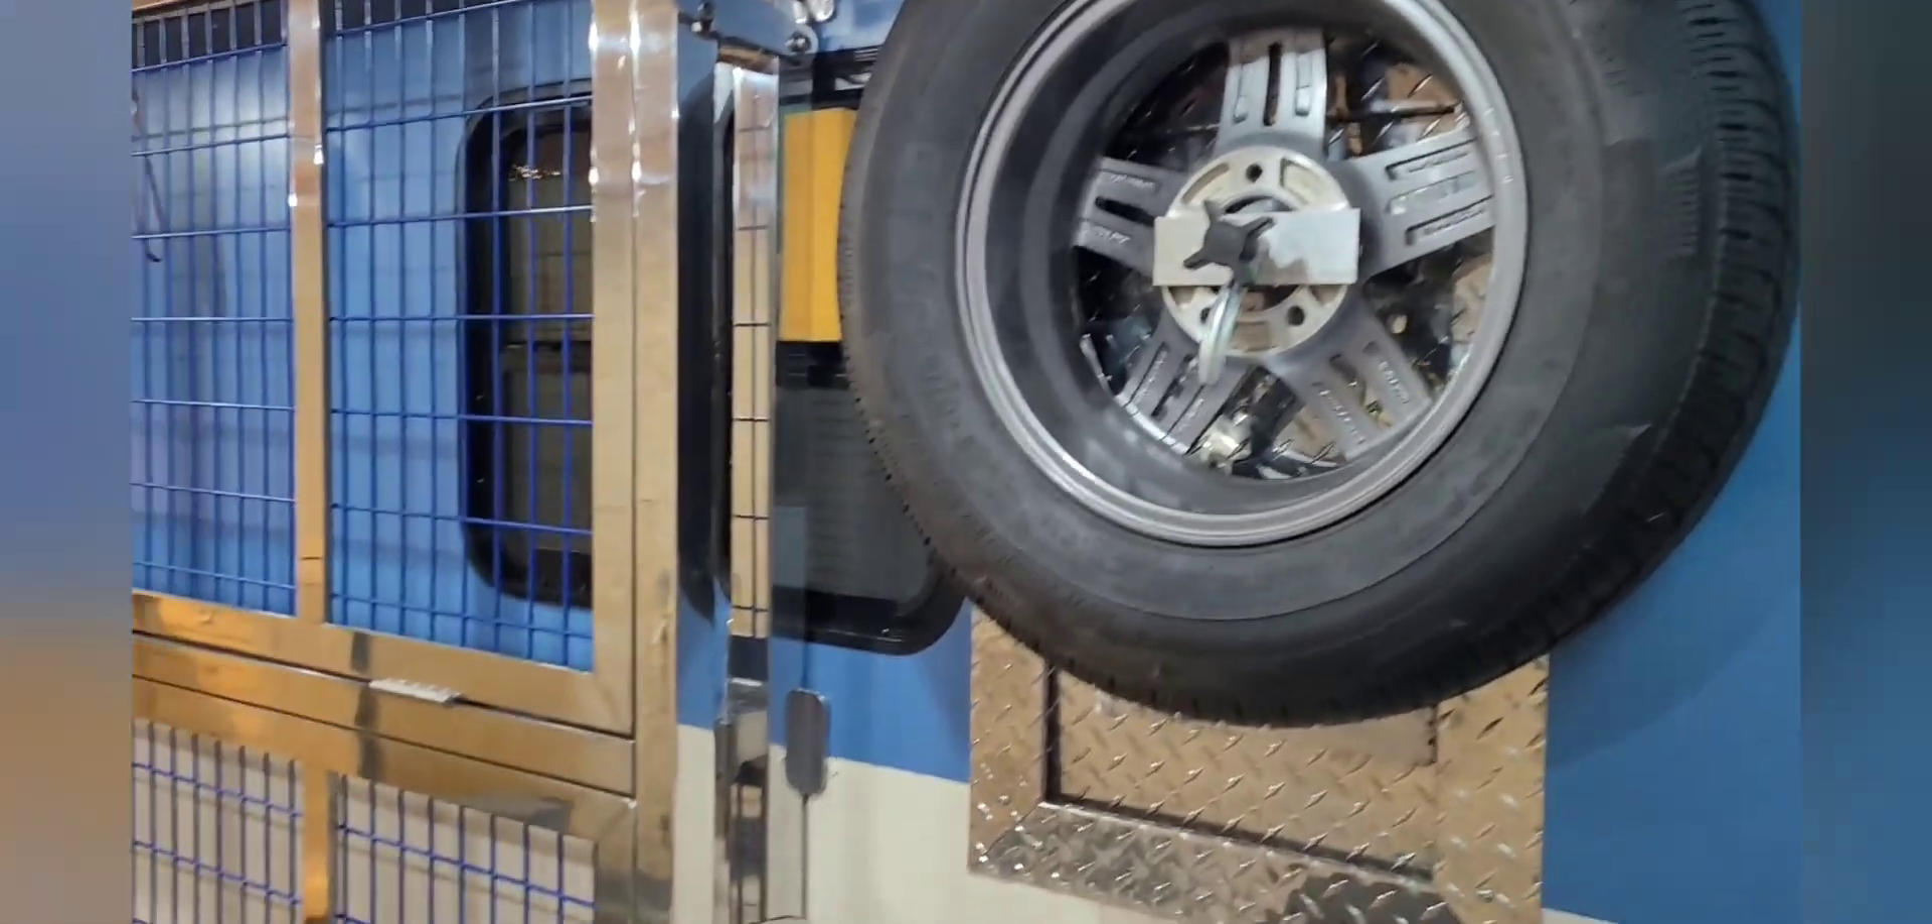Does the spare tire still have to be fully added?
No.